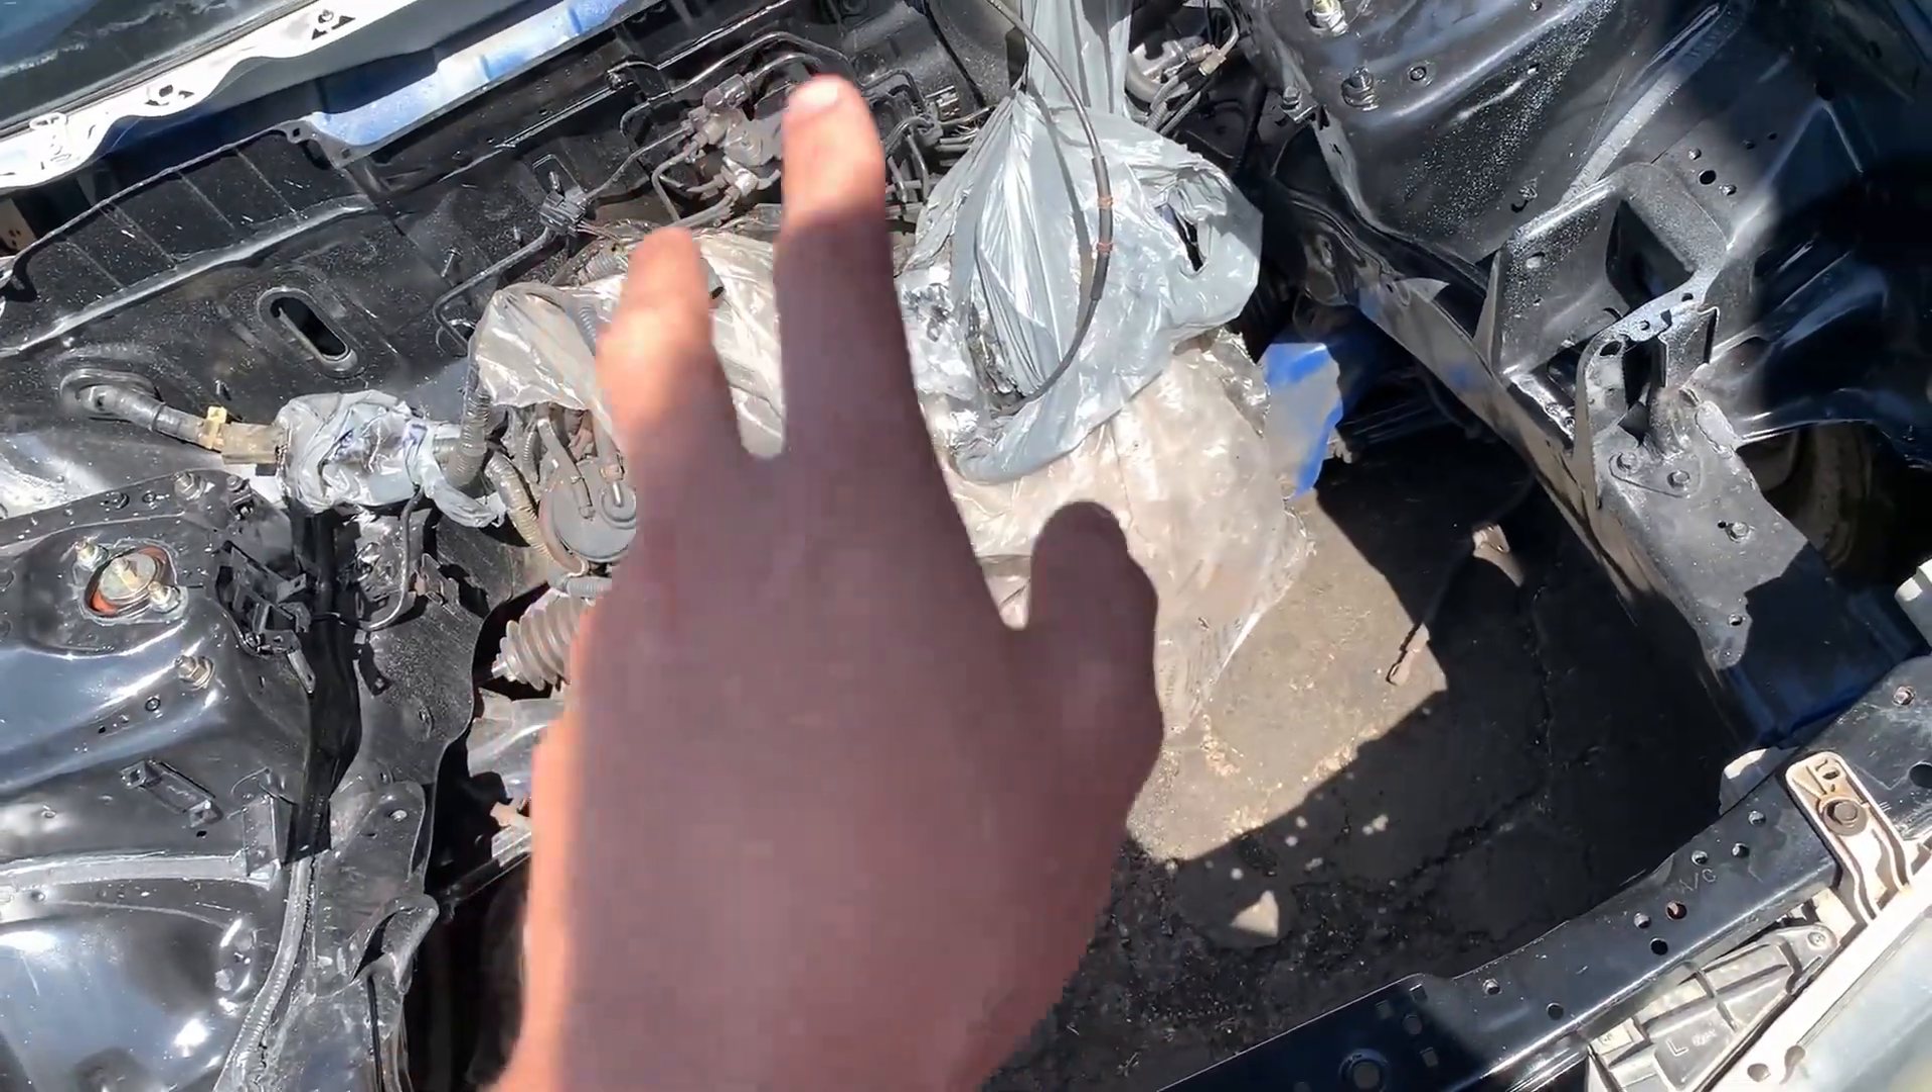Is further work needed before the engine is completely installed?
Yes.